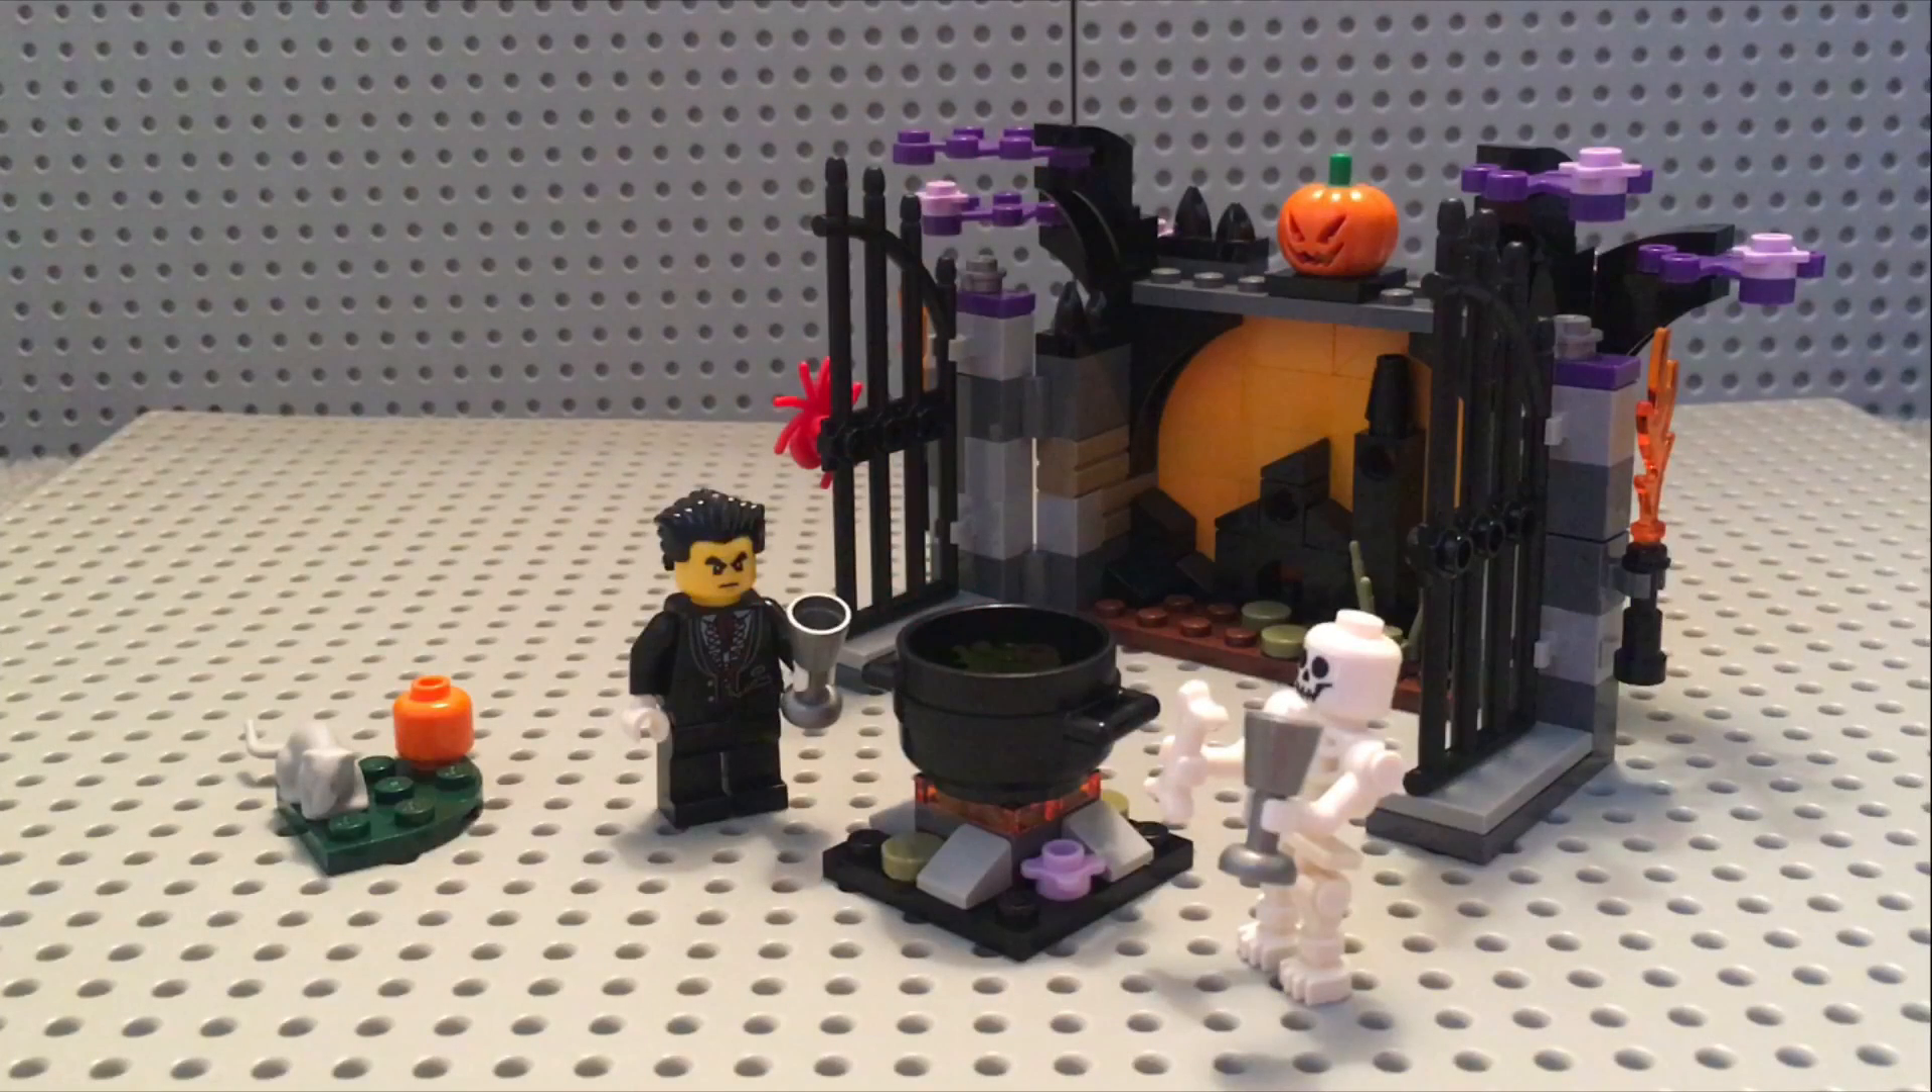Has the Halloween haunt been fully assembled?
Yes.